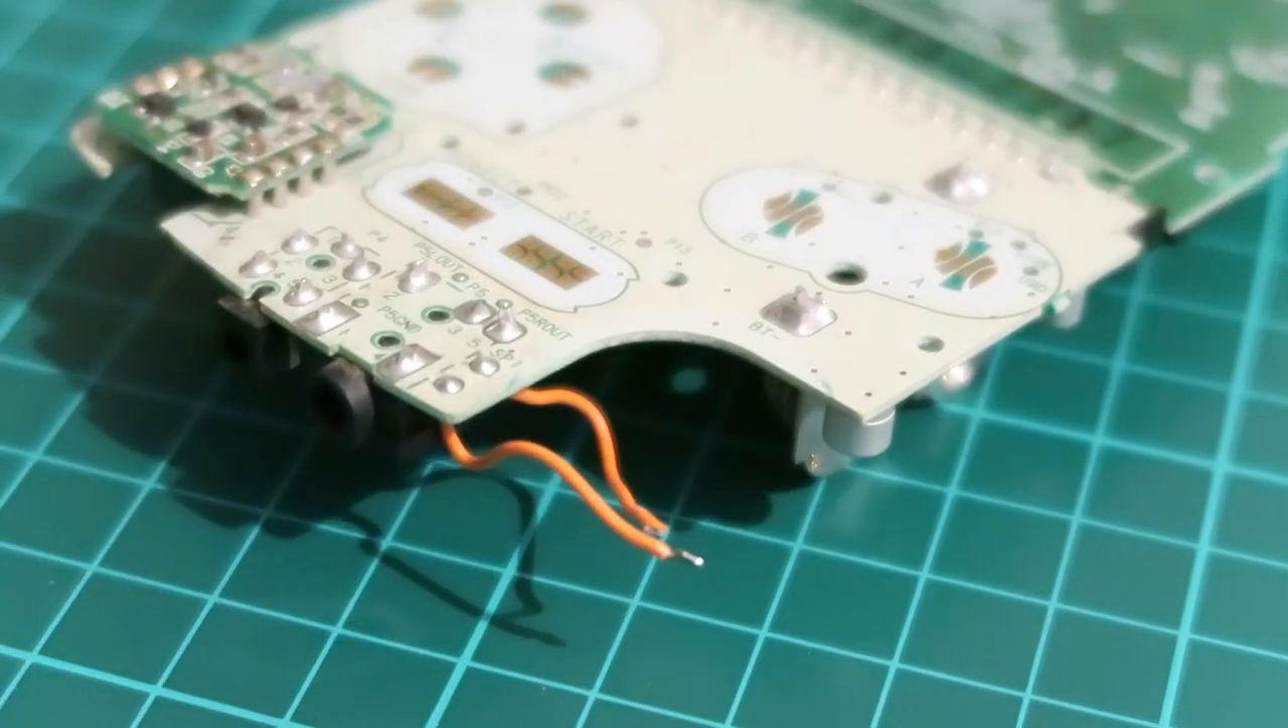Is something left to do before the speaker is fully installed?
Yes.